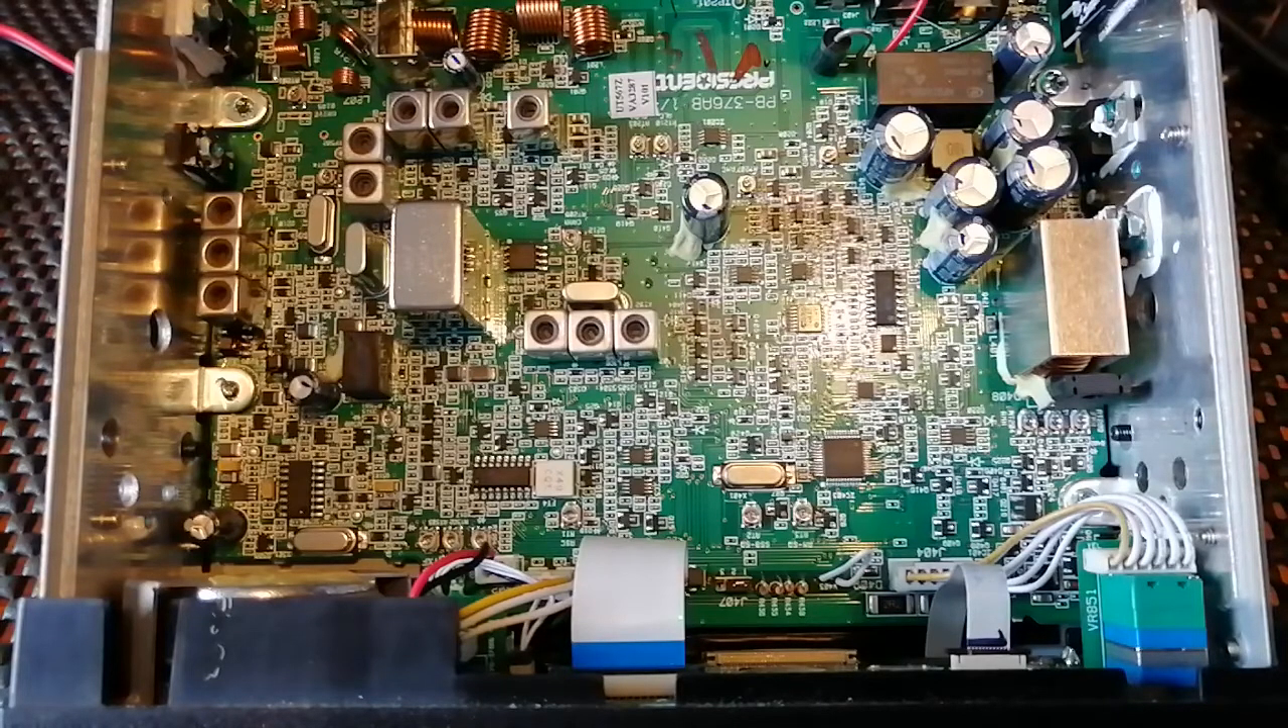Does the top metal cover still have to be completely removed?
No.